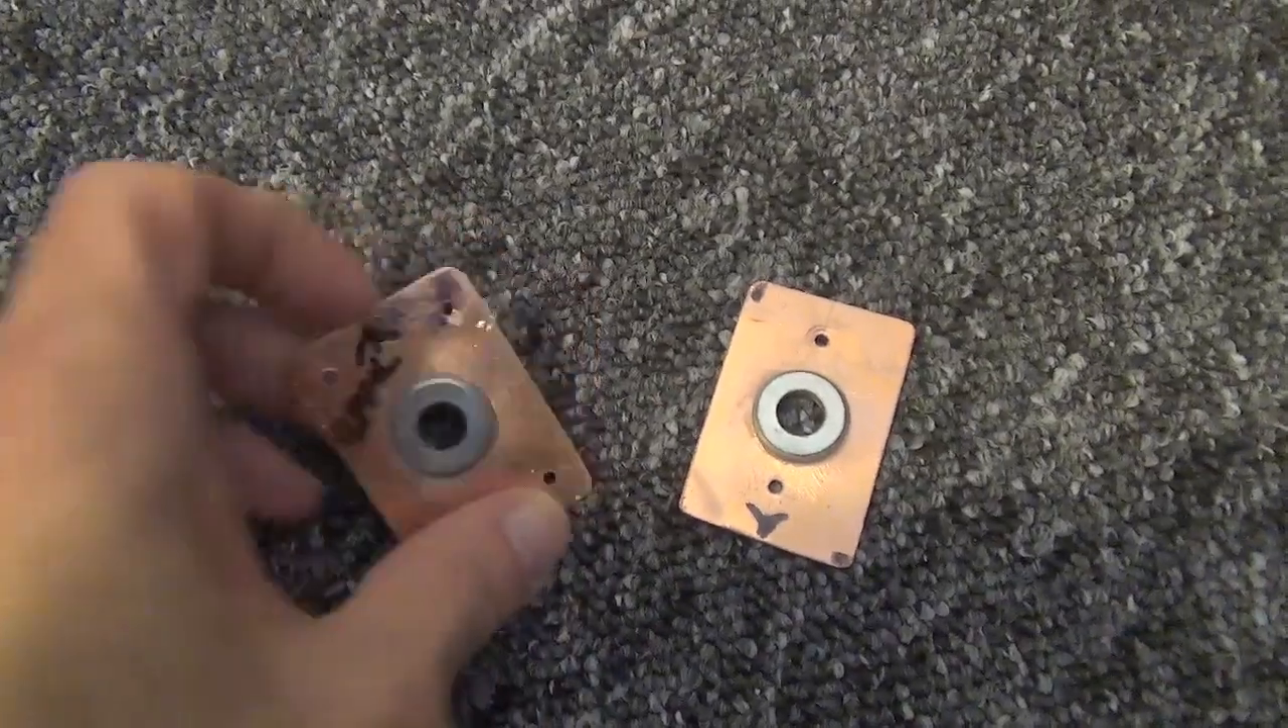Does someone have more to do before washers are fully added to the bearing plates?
No.